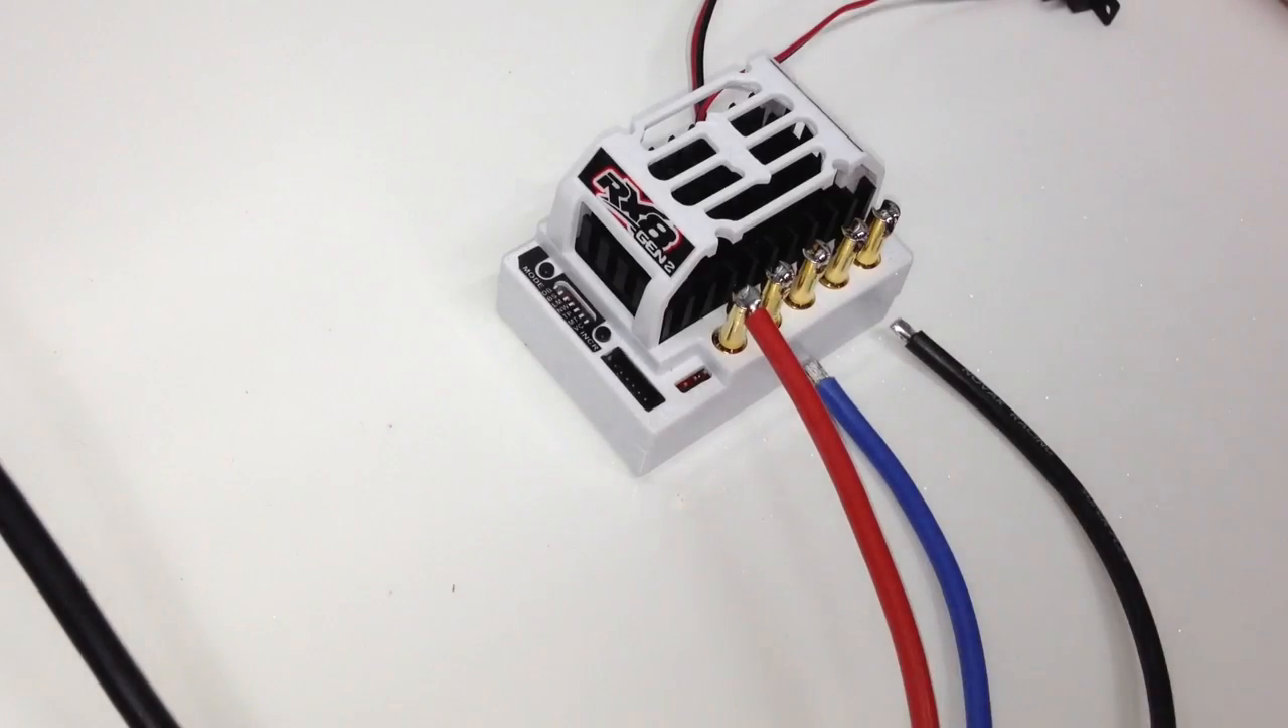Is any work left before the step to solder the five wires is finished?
Yes.